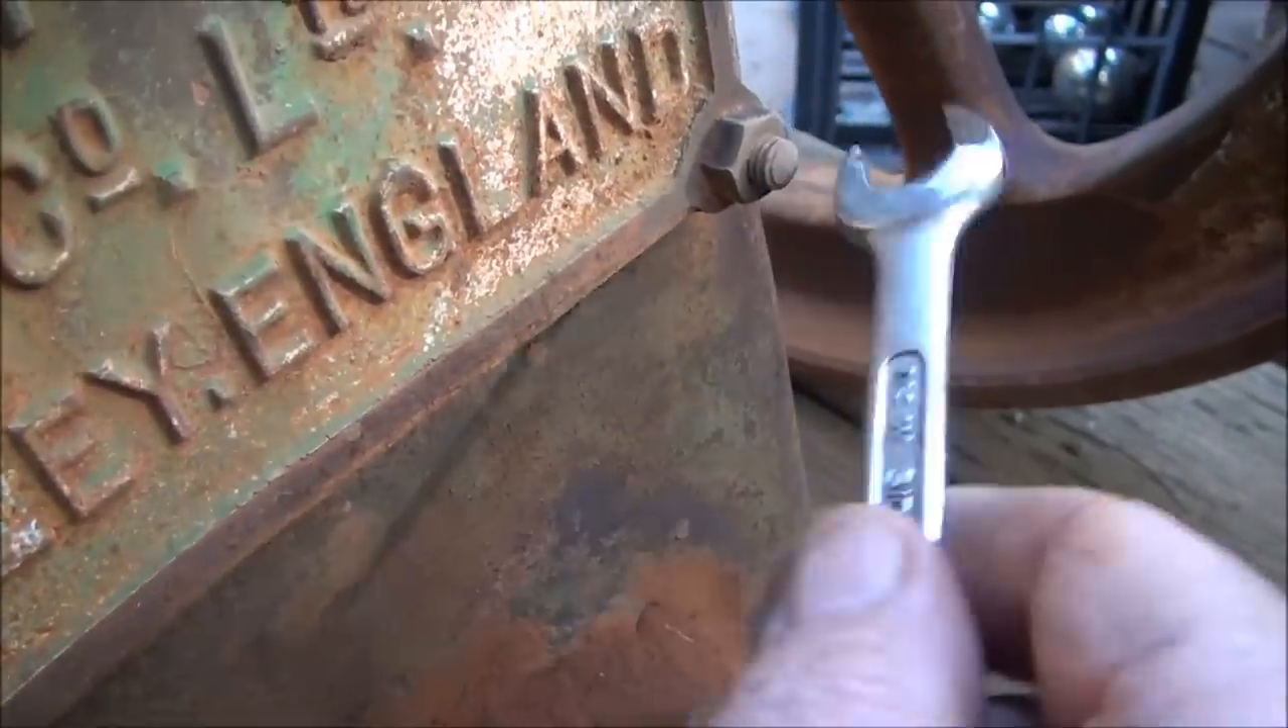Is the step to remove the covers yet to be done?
Yes.